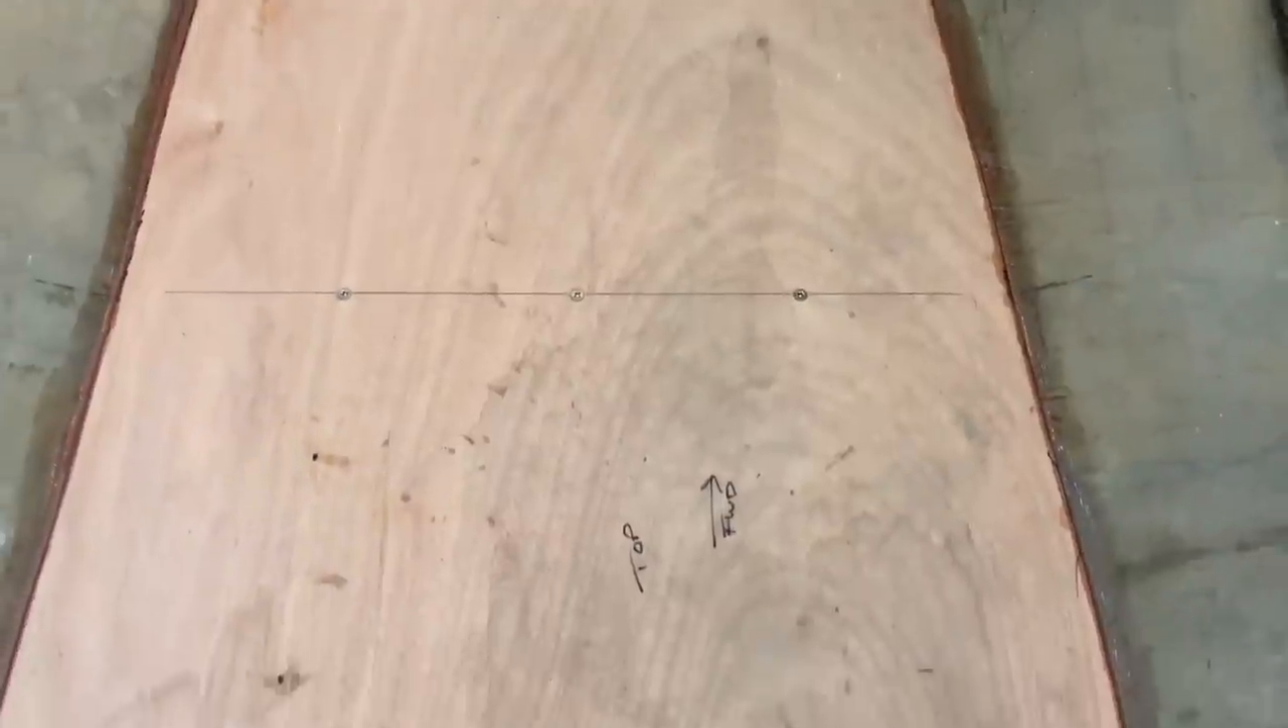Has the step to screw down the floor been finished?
Yes.